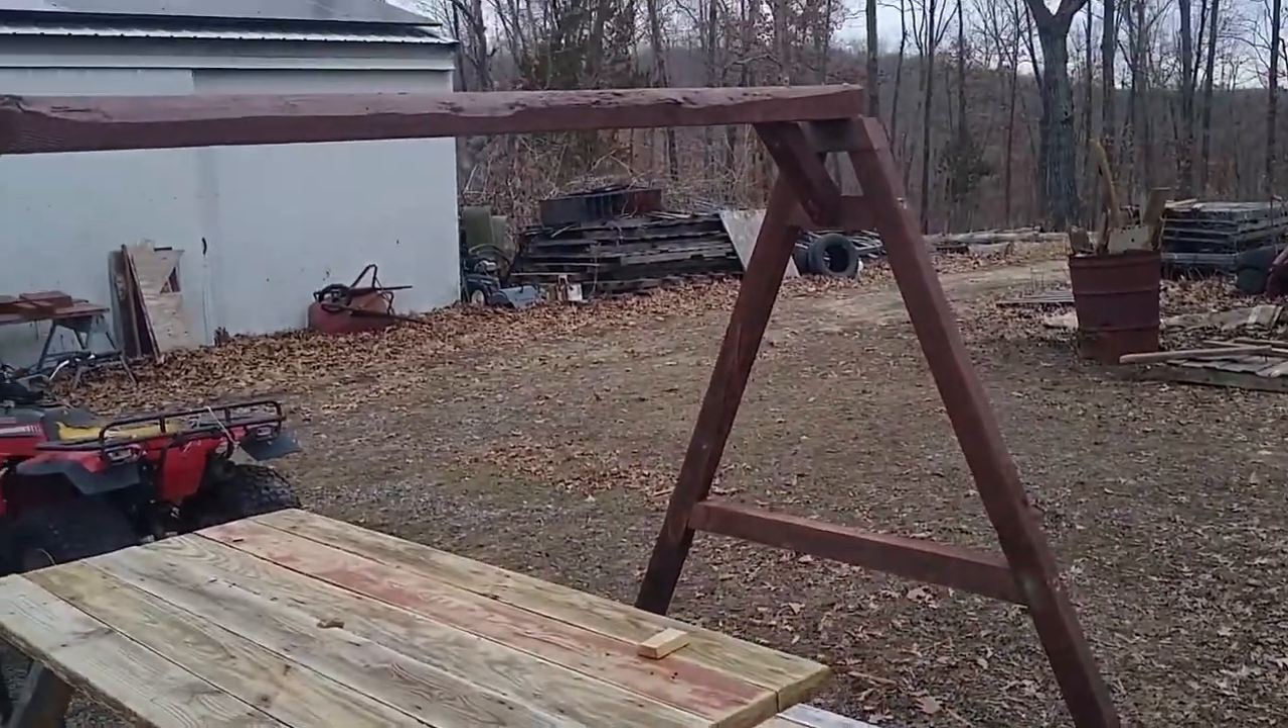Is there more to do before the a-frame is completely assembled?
No.